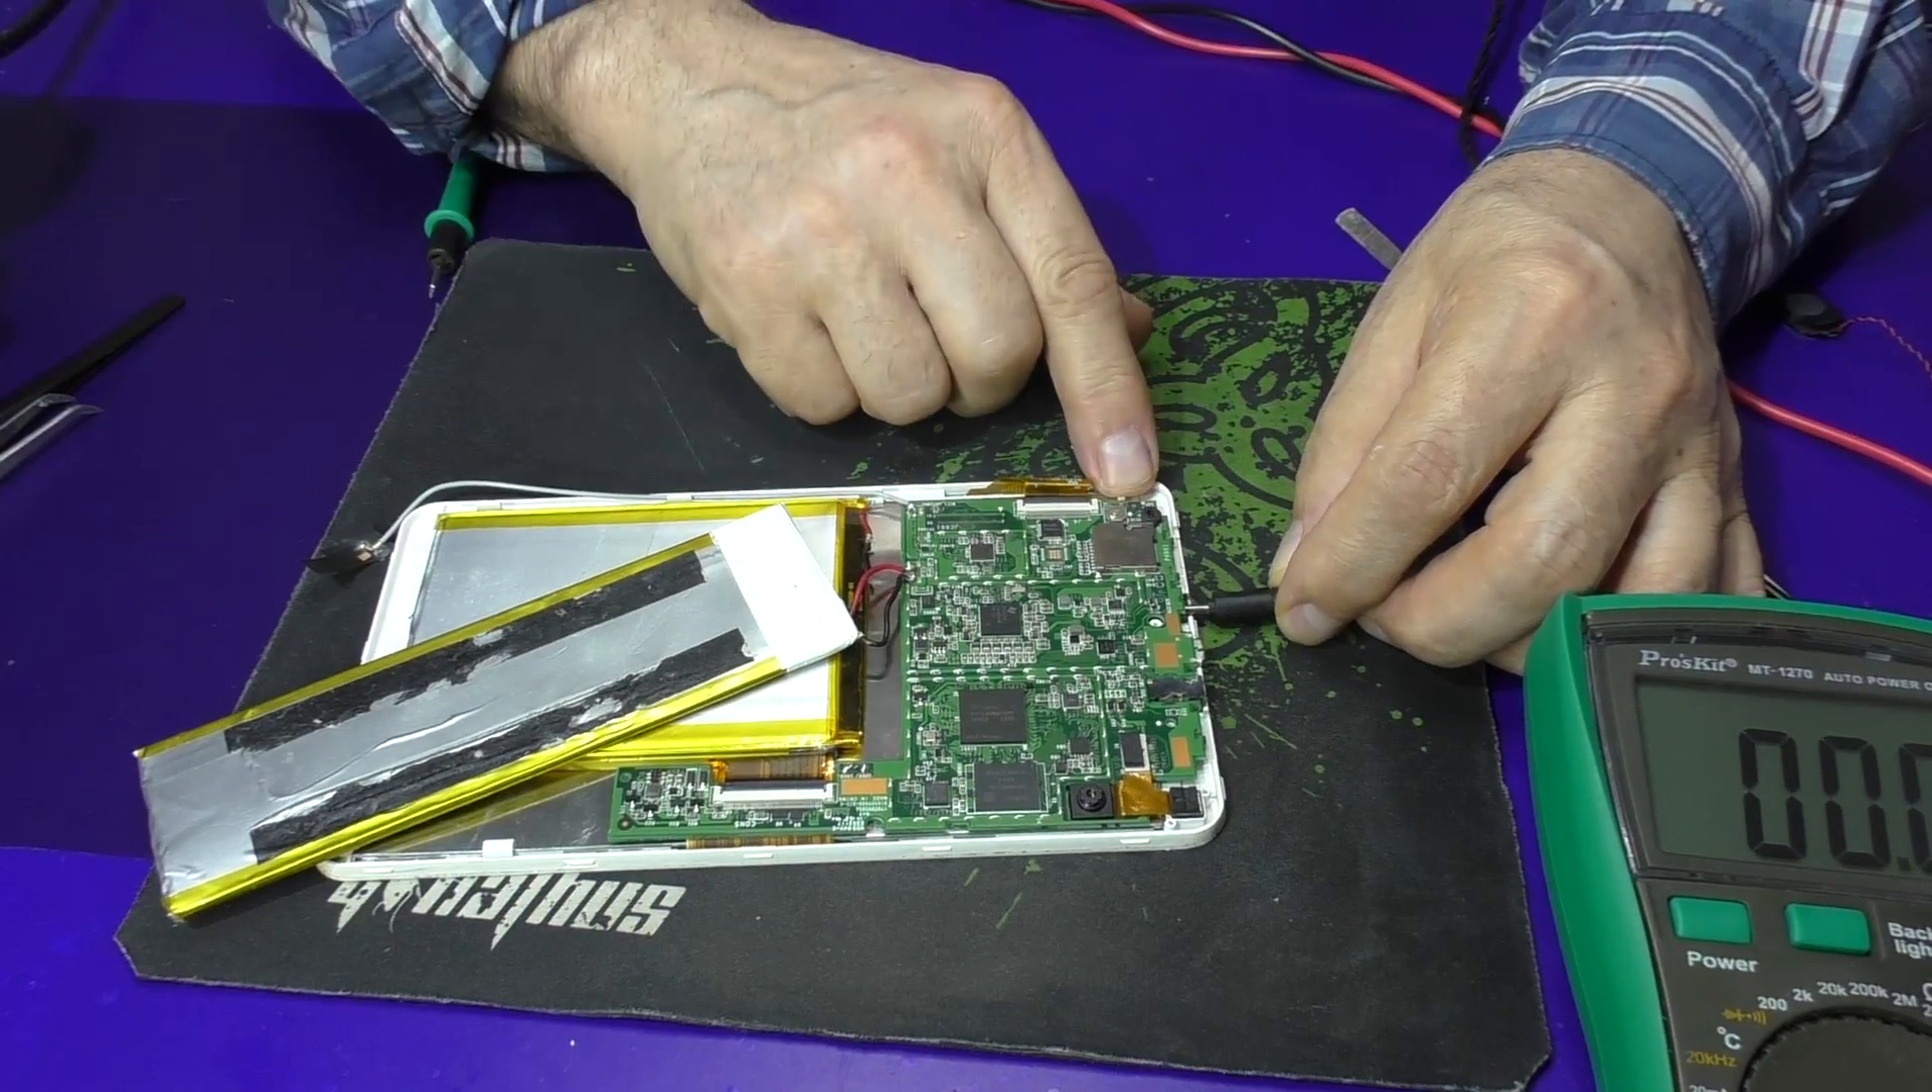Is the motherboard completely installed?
Yes.